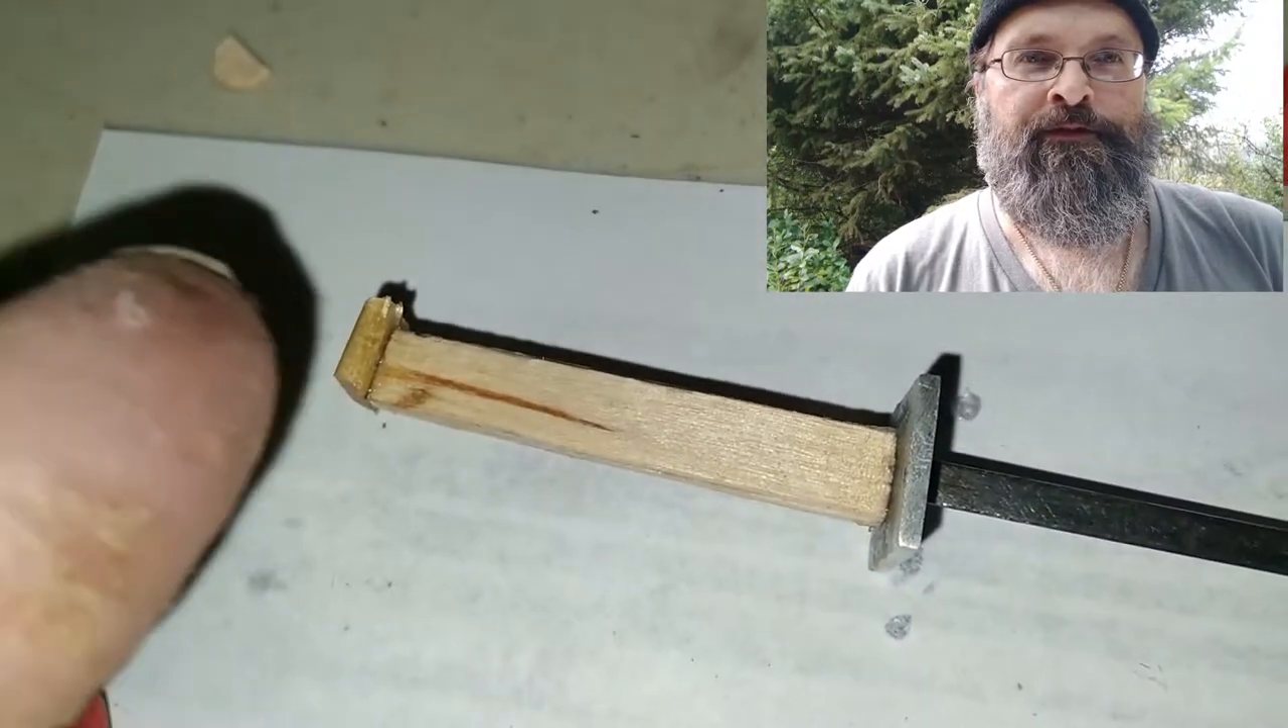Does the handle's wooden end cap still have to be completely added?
No.